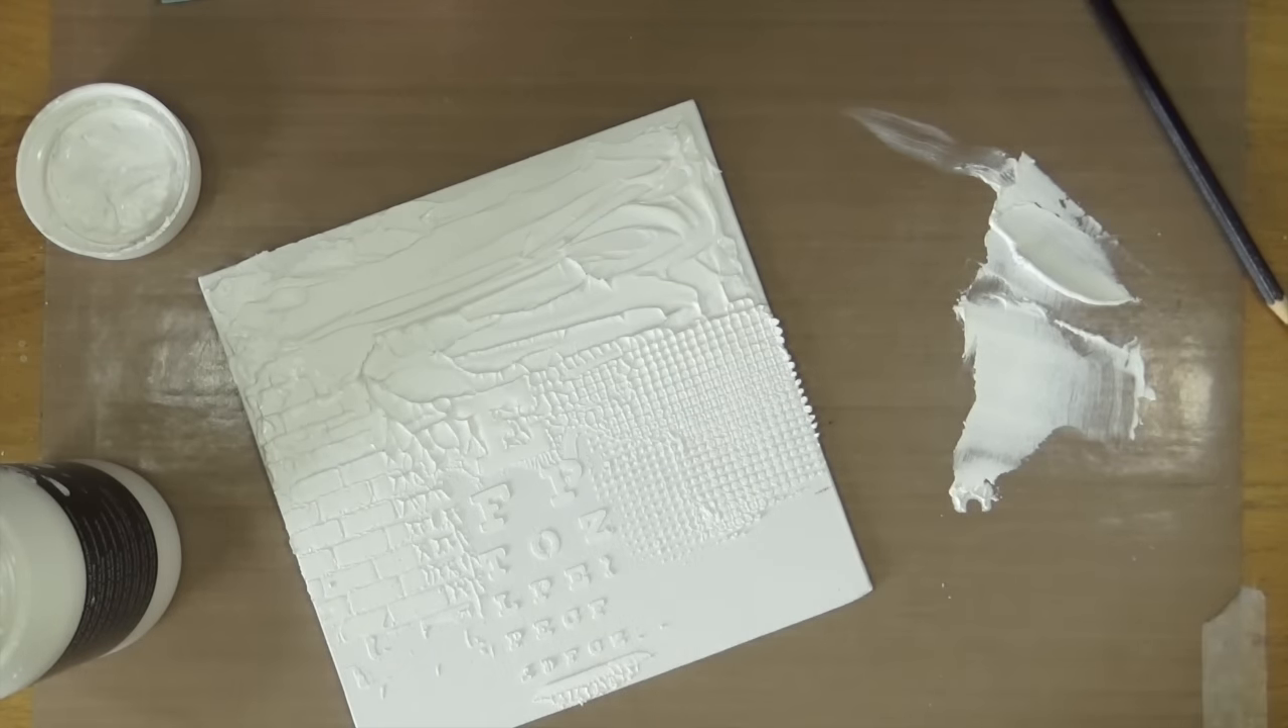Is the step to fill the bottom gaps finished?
No.